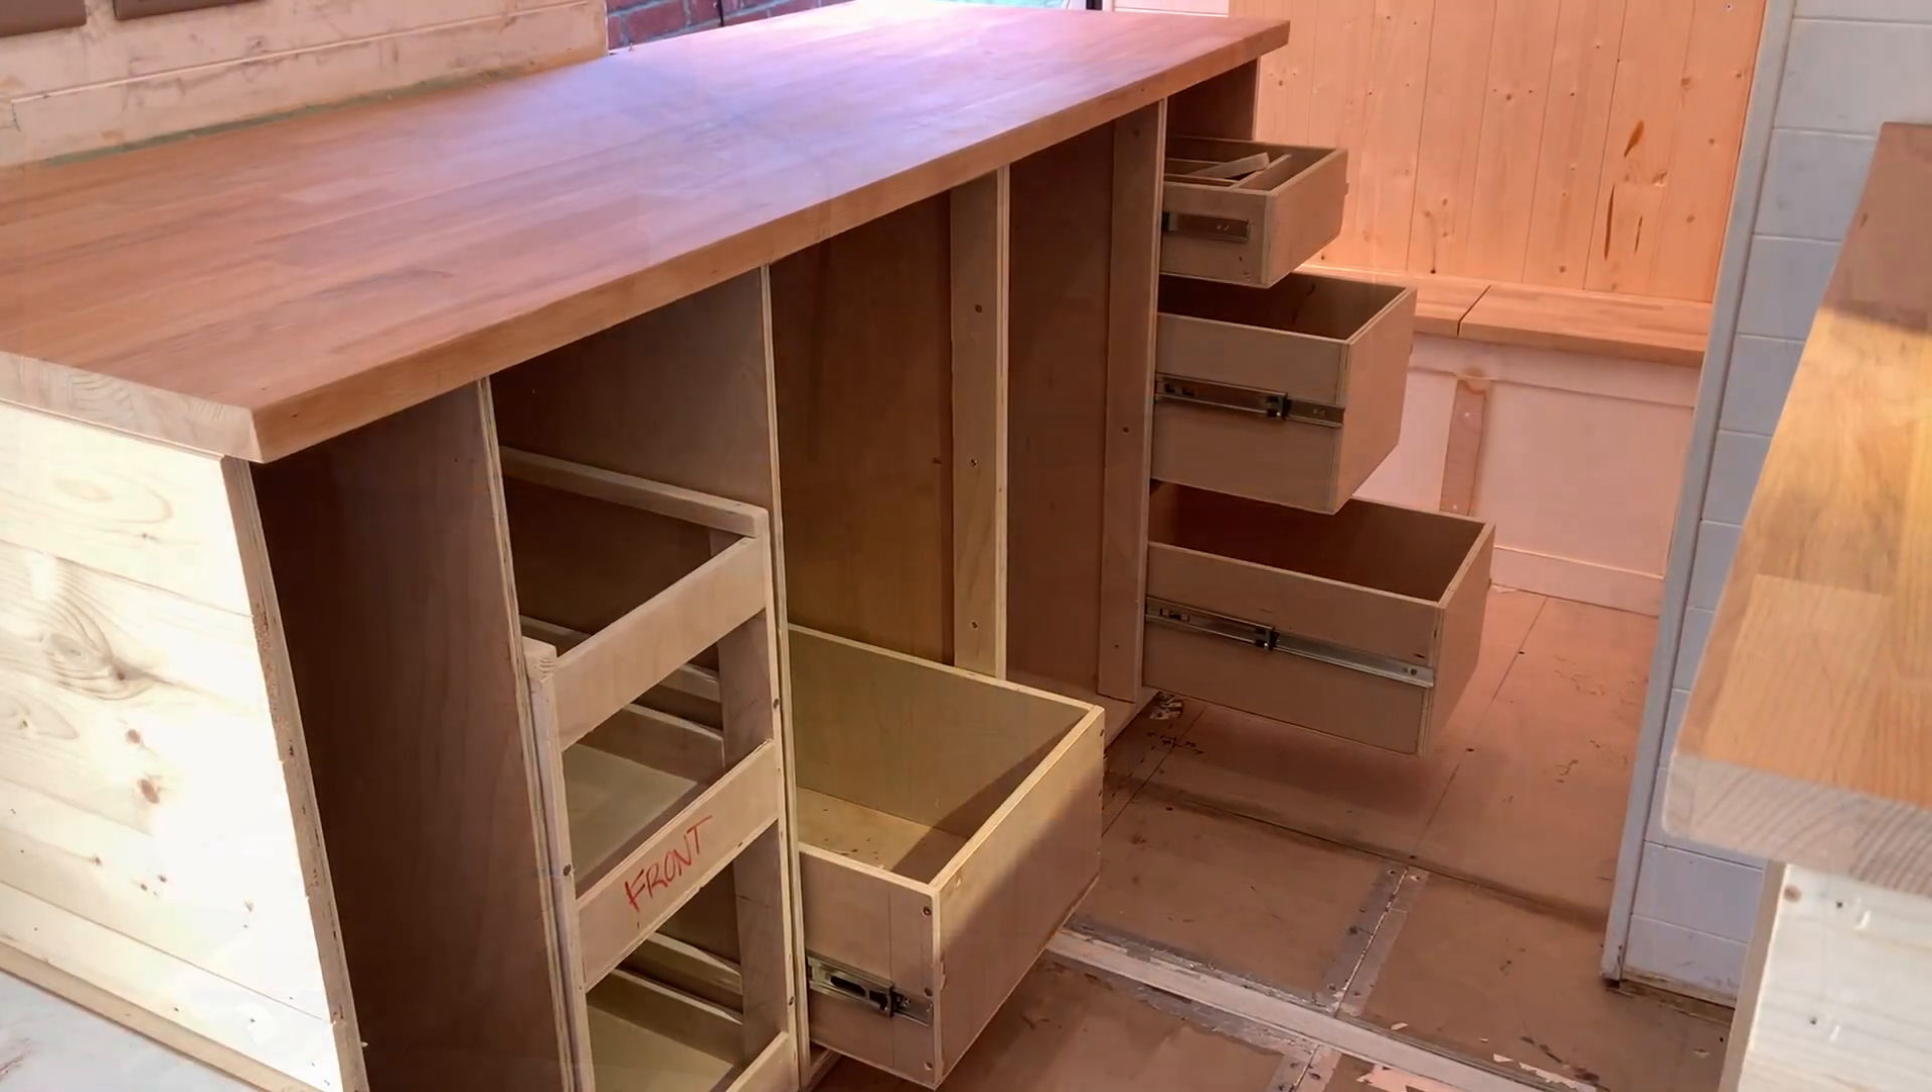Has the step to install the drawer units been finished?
Yes.